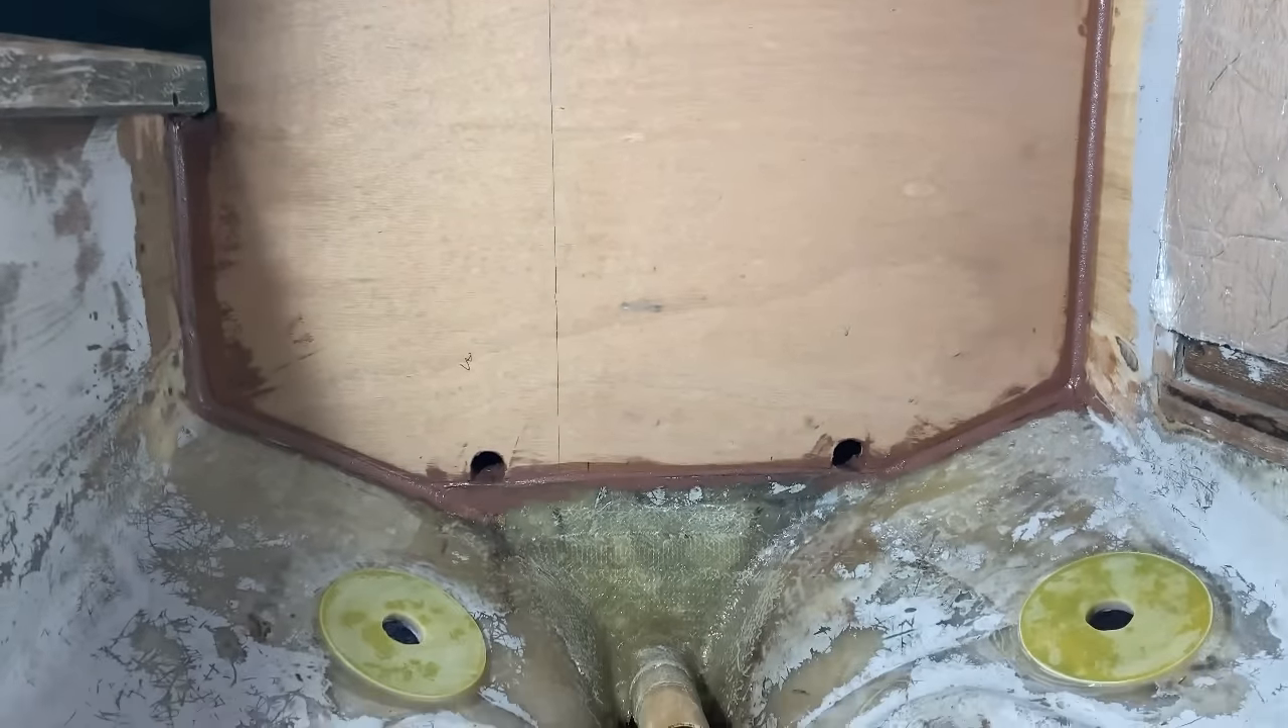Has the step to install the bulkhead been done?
Yes.